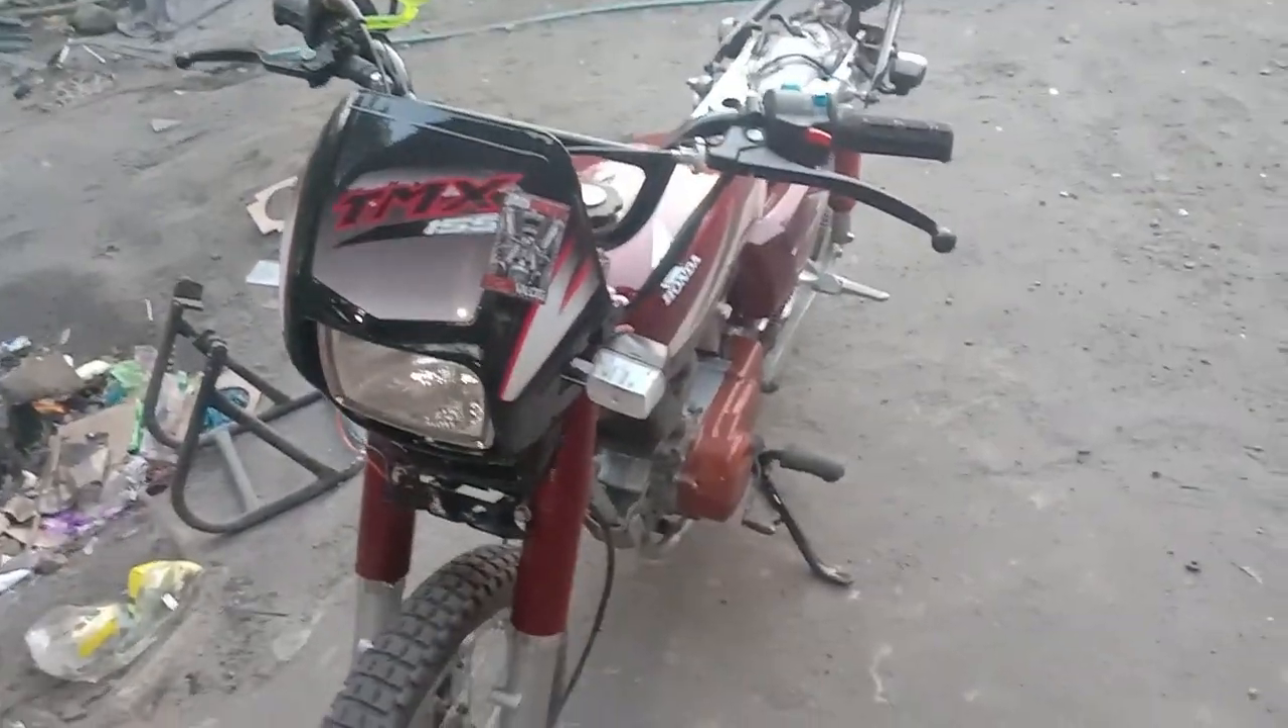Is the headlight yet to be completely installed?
No.